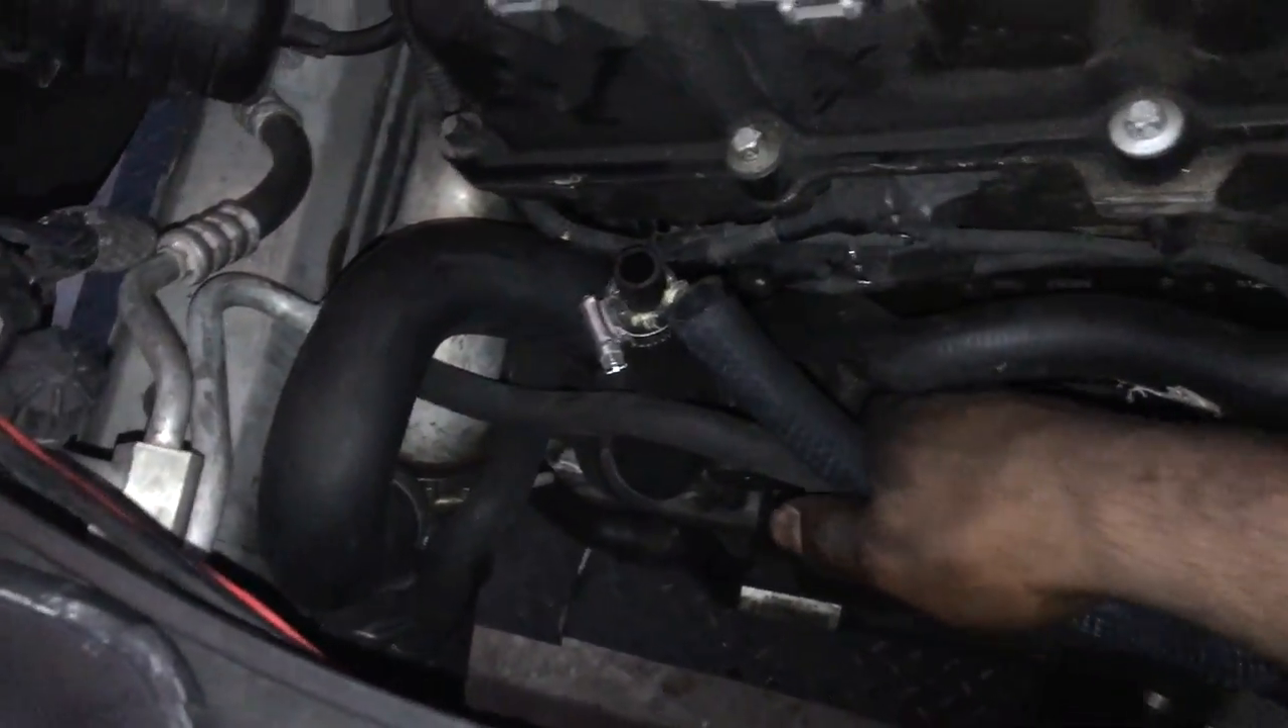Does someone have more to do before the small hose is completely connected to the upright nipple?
Yes.